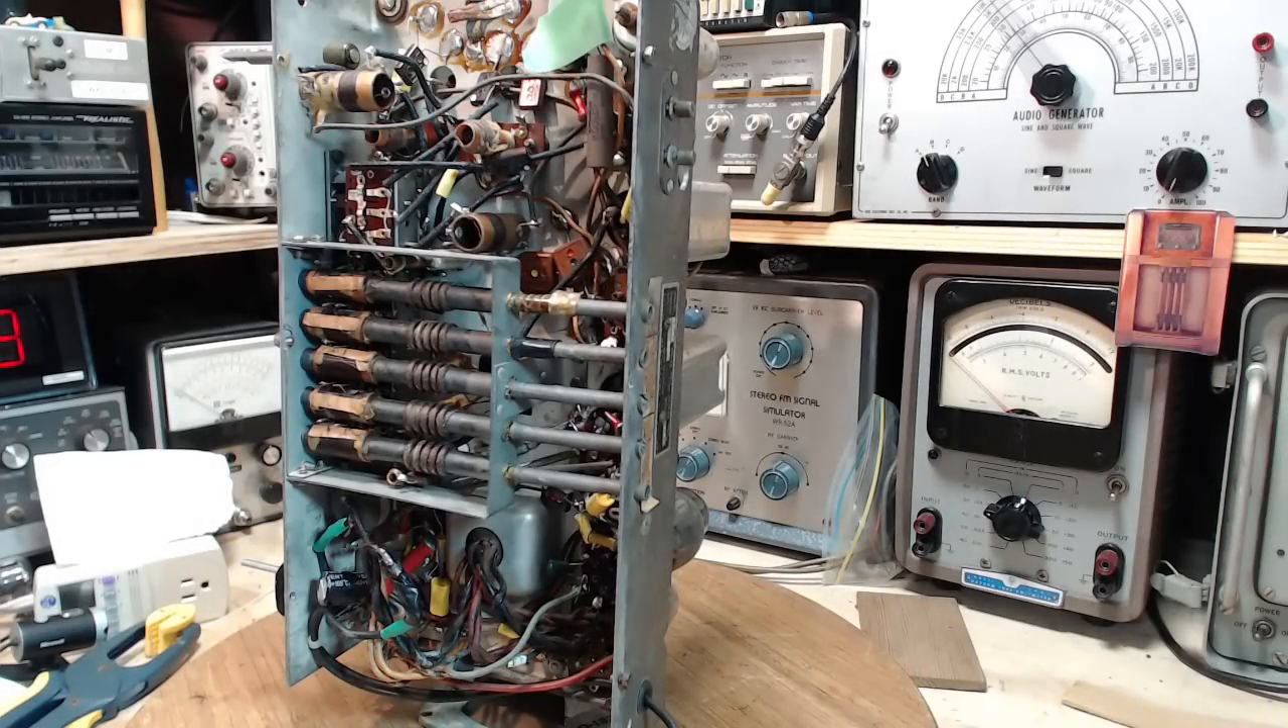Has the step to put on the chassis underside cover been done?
No.